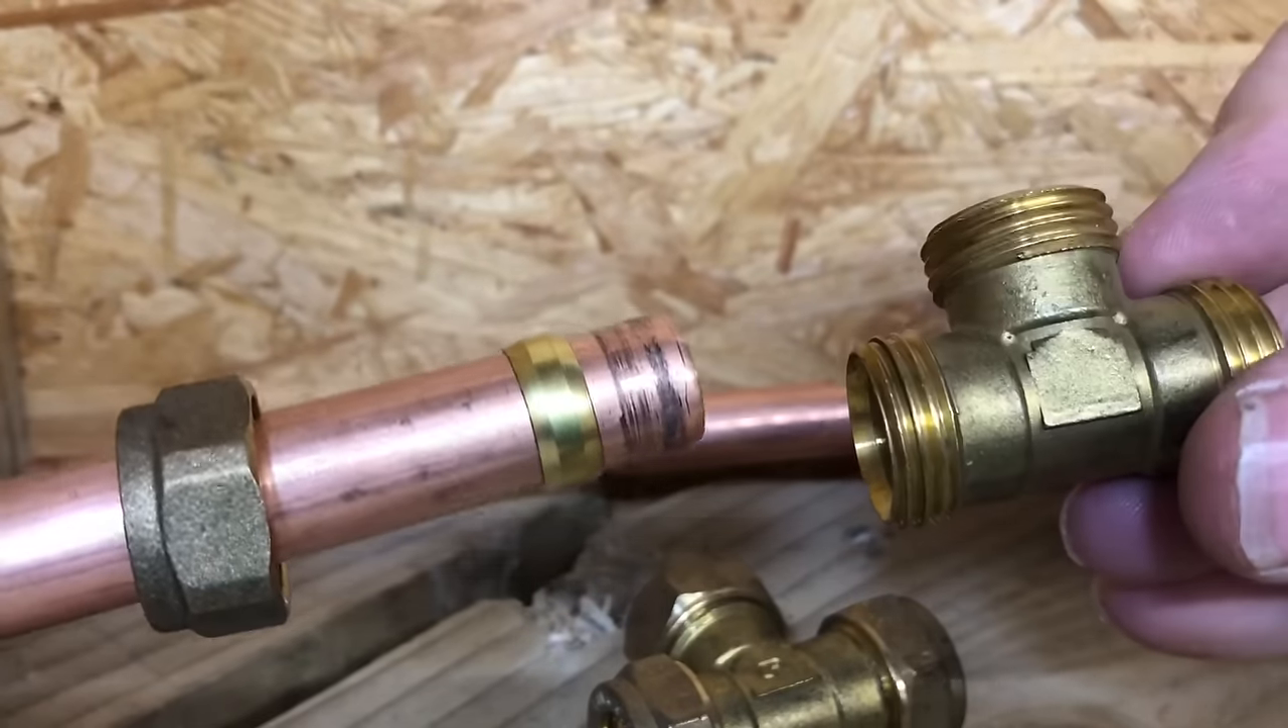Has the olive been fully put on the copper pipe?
Yes.